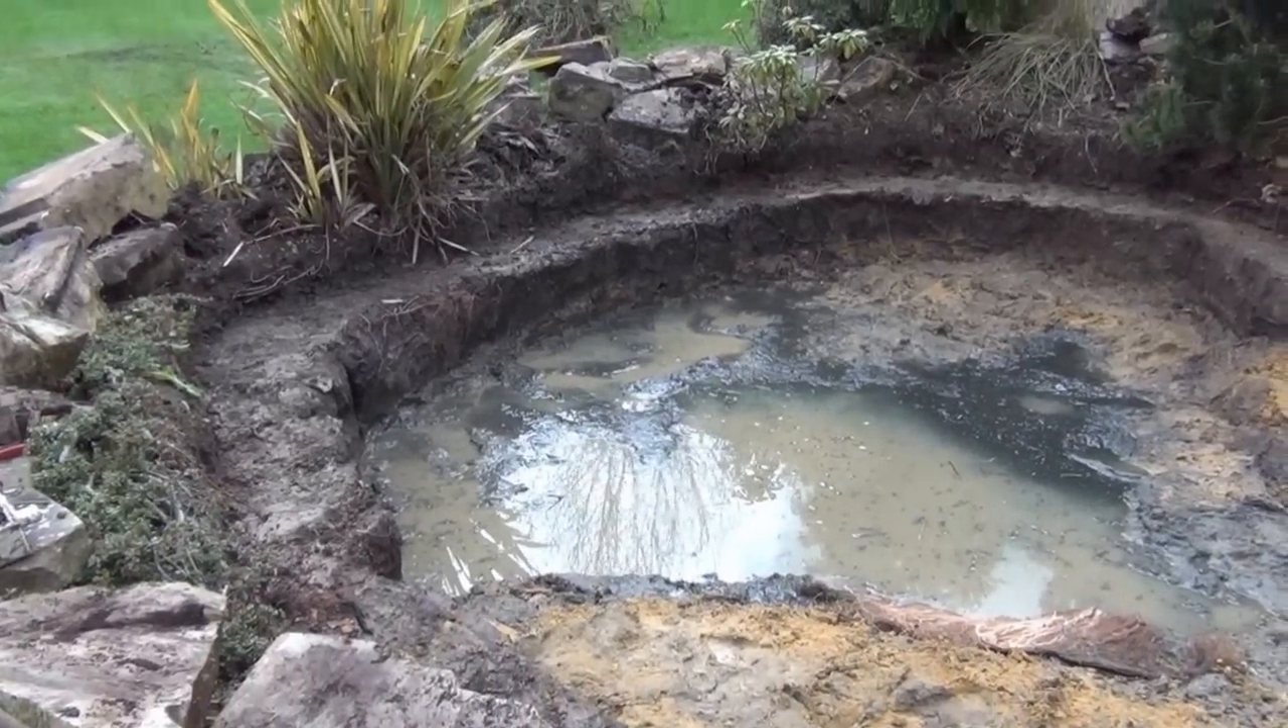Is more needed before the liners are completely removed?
No.